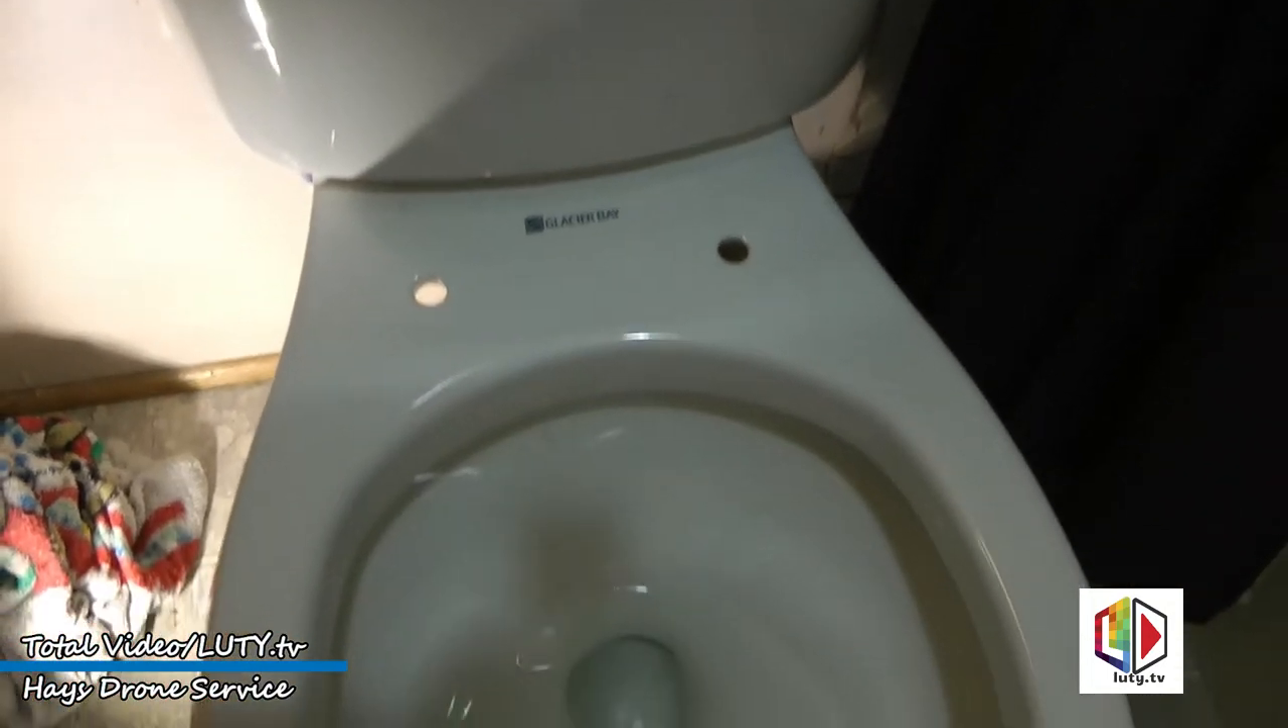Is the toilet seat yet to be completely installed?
Yes.